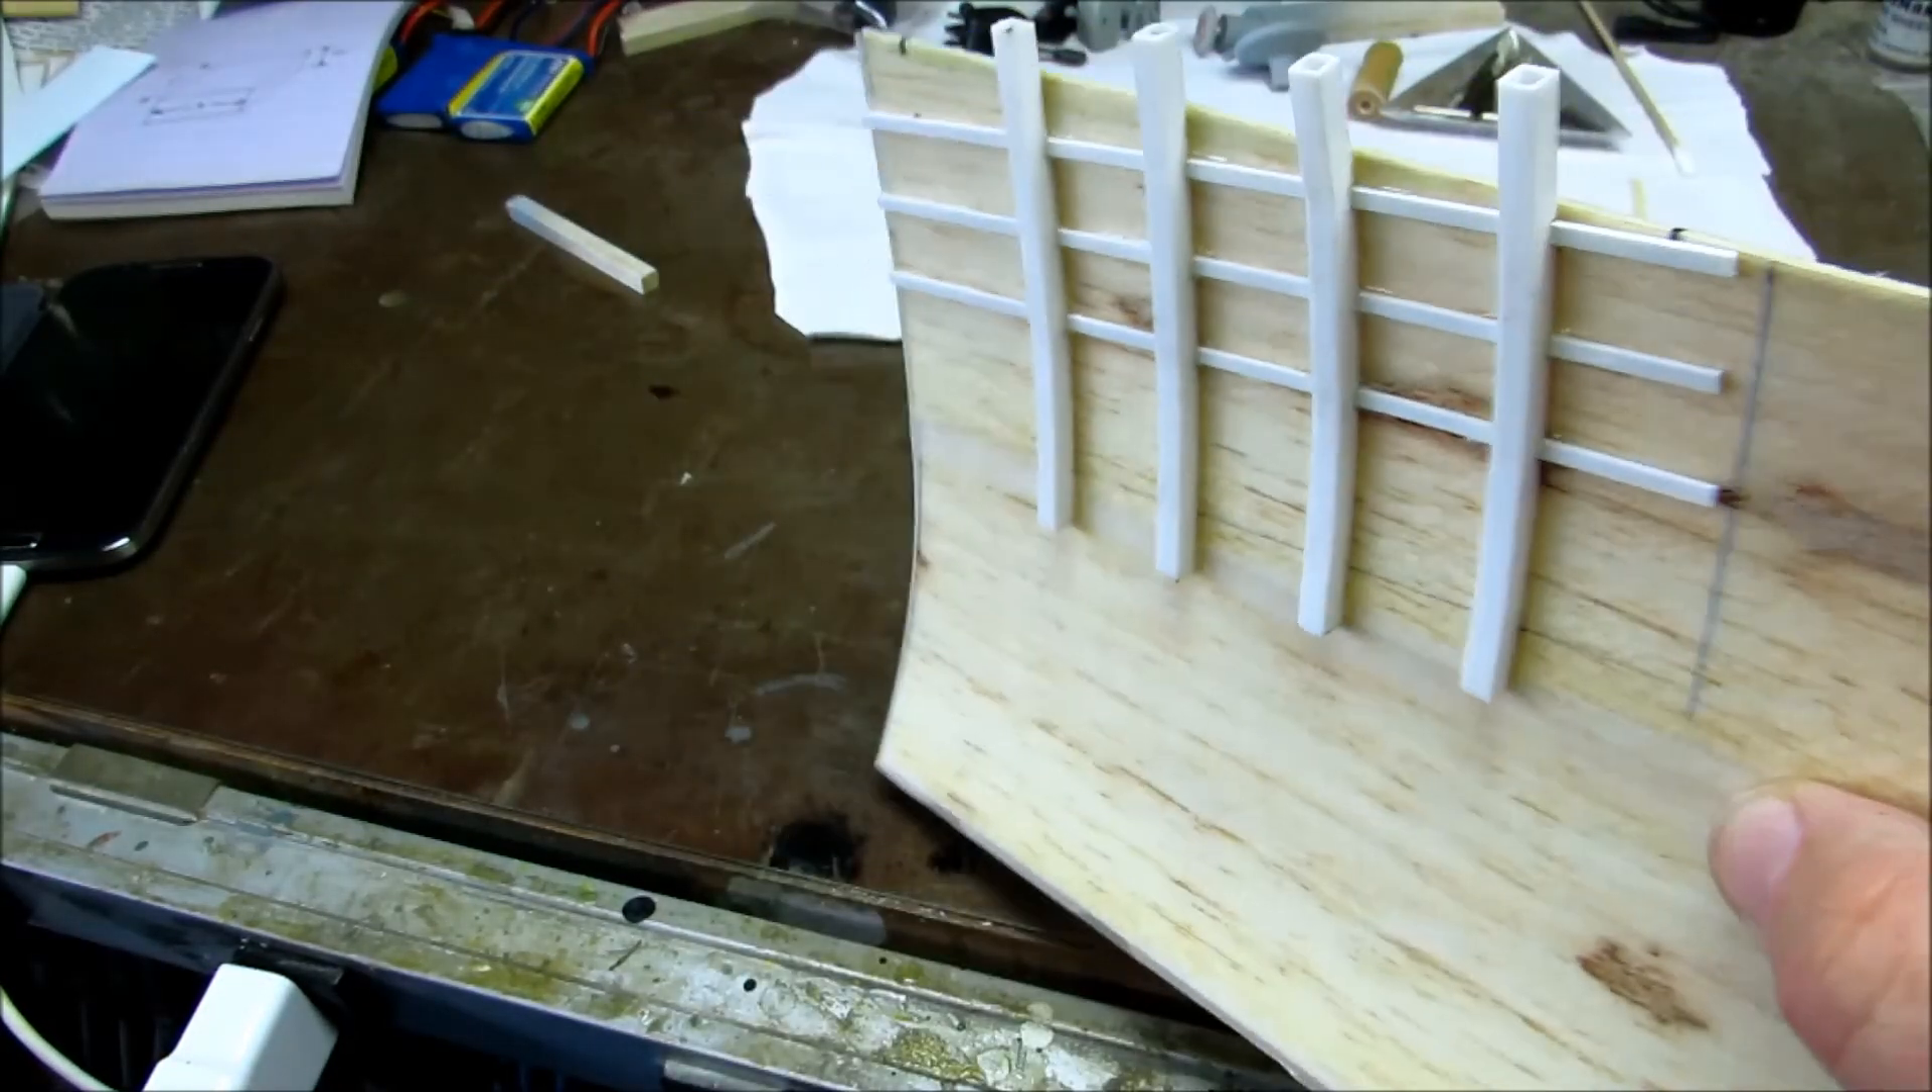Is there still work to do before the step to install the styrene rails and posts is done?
No.